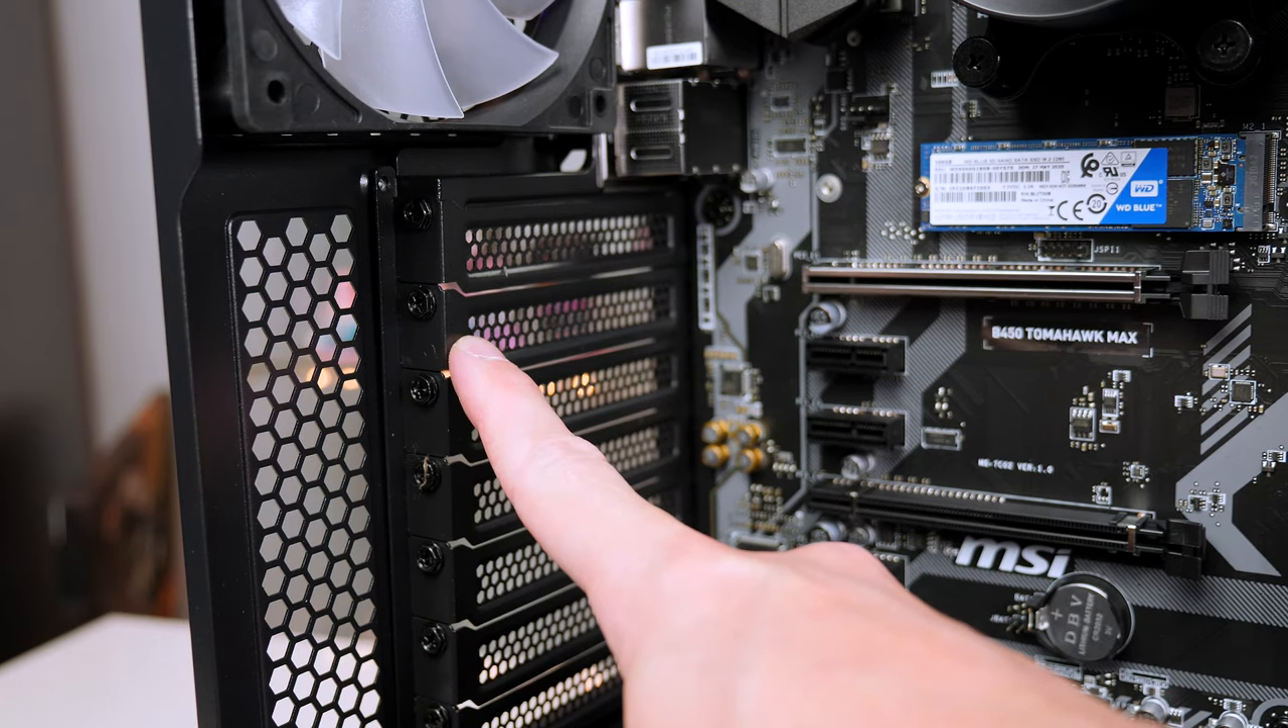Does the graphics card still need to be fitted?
Yes.